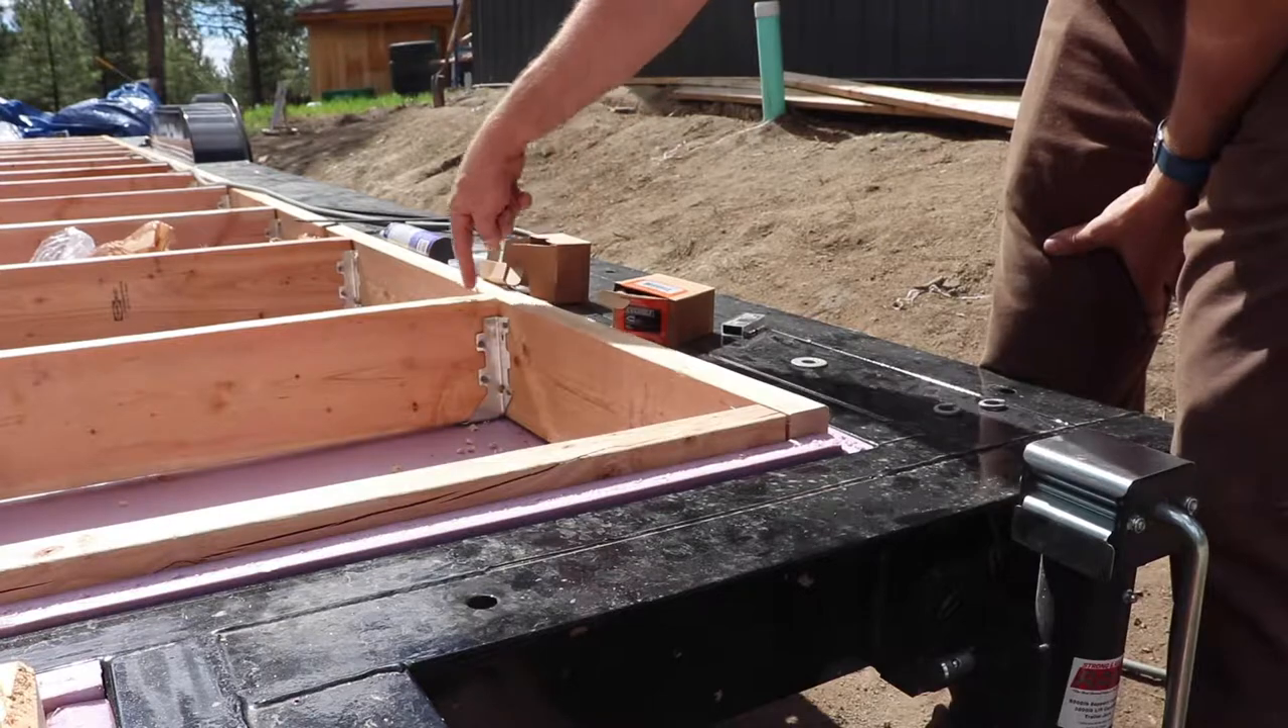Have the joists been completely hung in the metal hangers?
Yes.